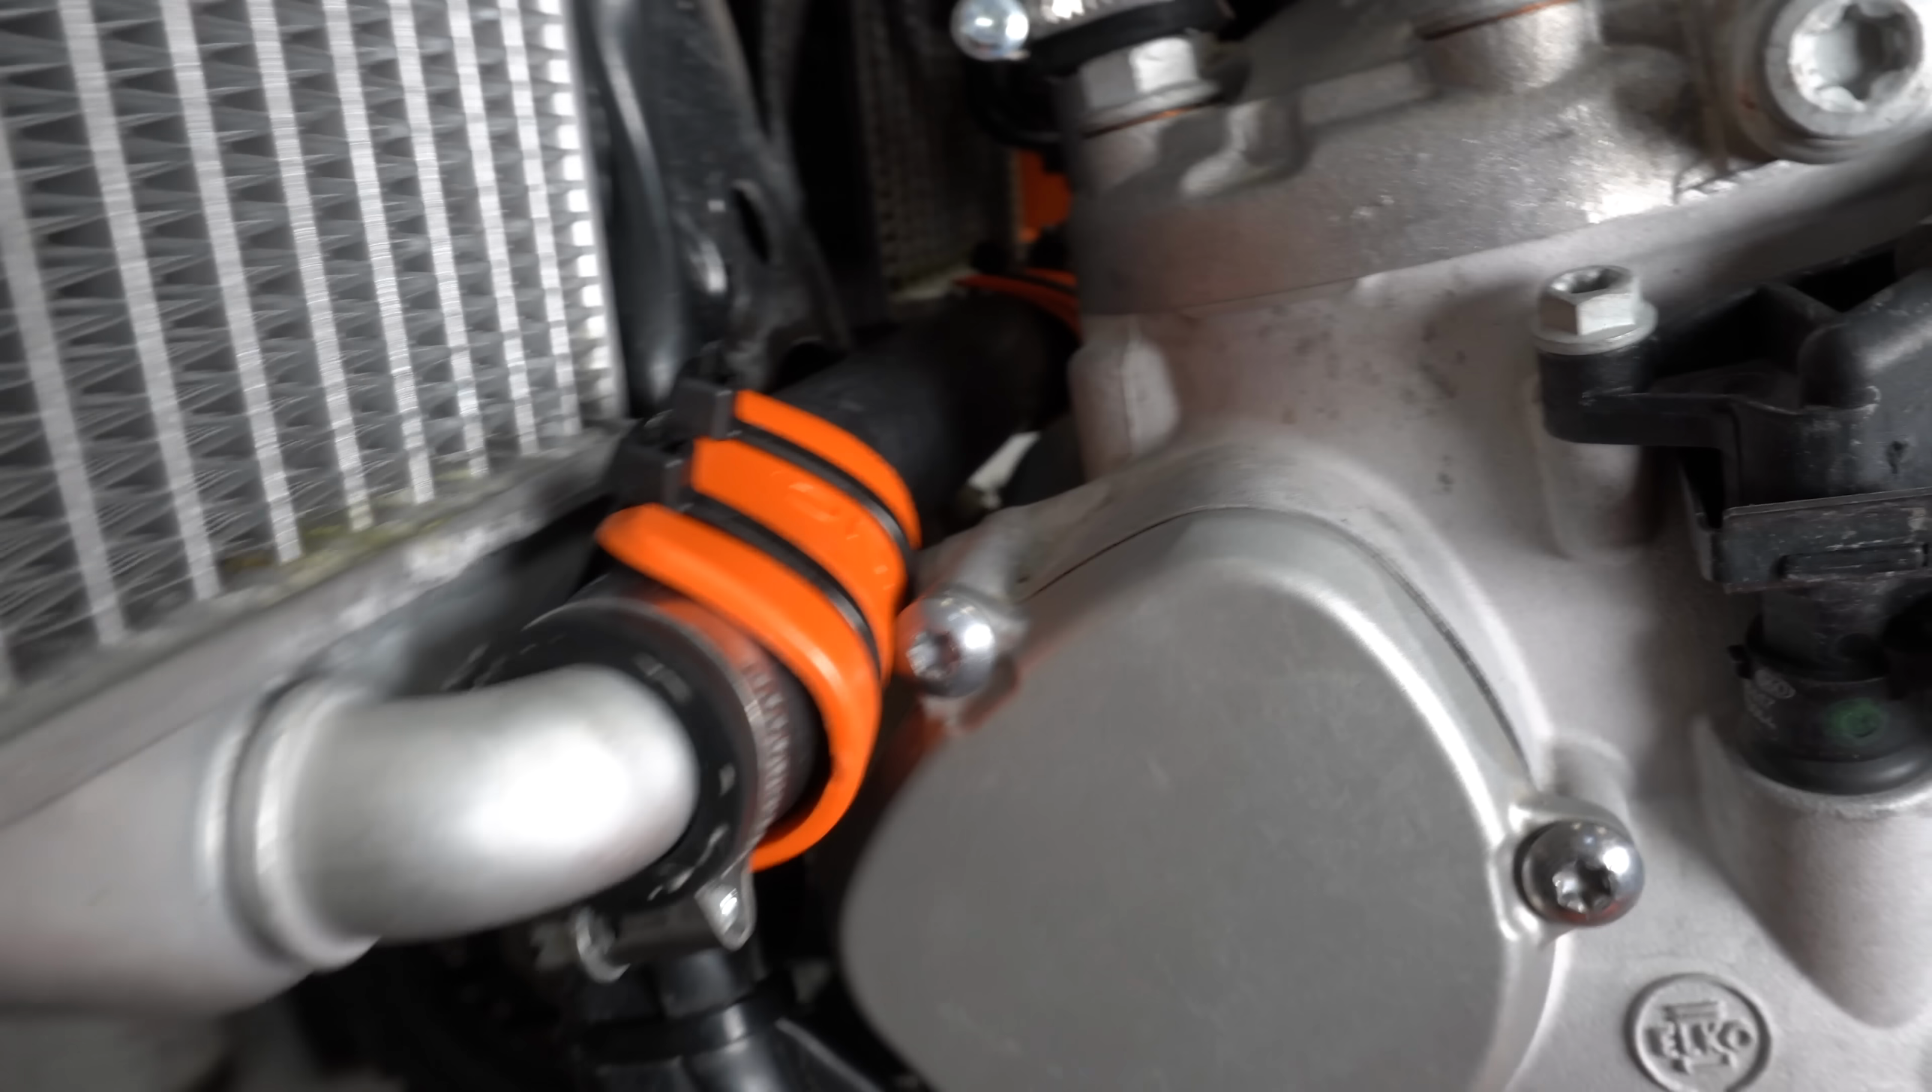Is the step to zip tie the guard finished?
Yes.